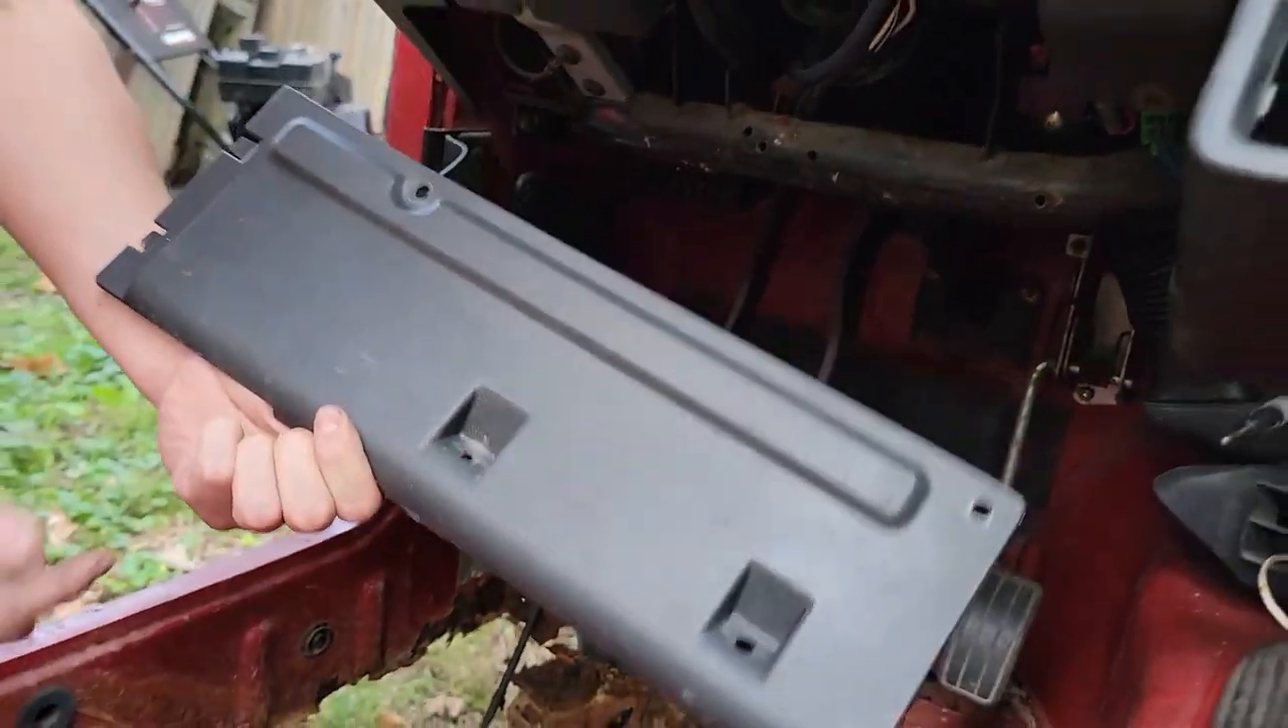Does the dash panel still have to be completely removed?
No.